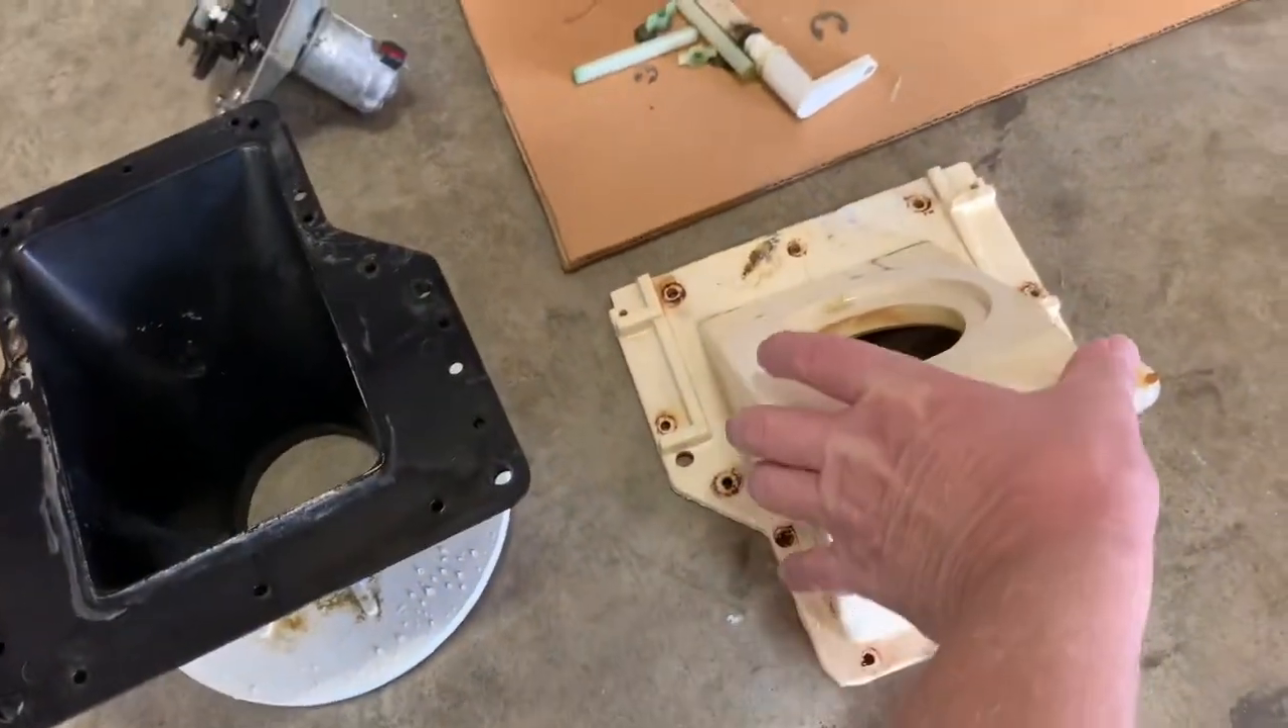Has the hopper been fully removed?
Yes.